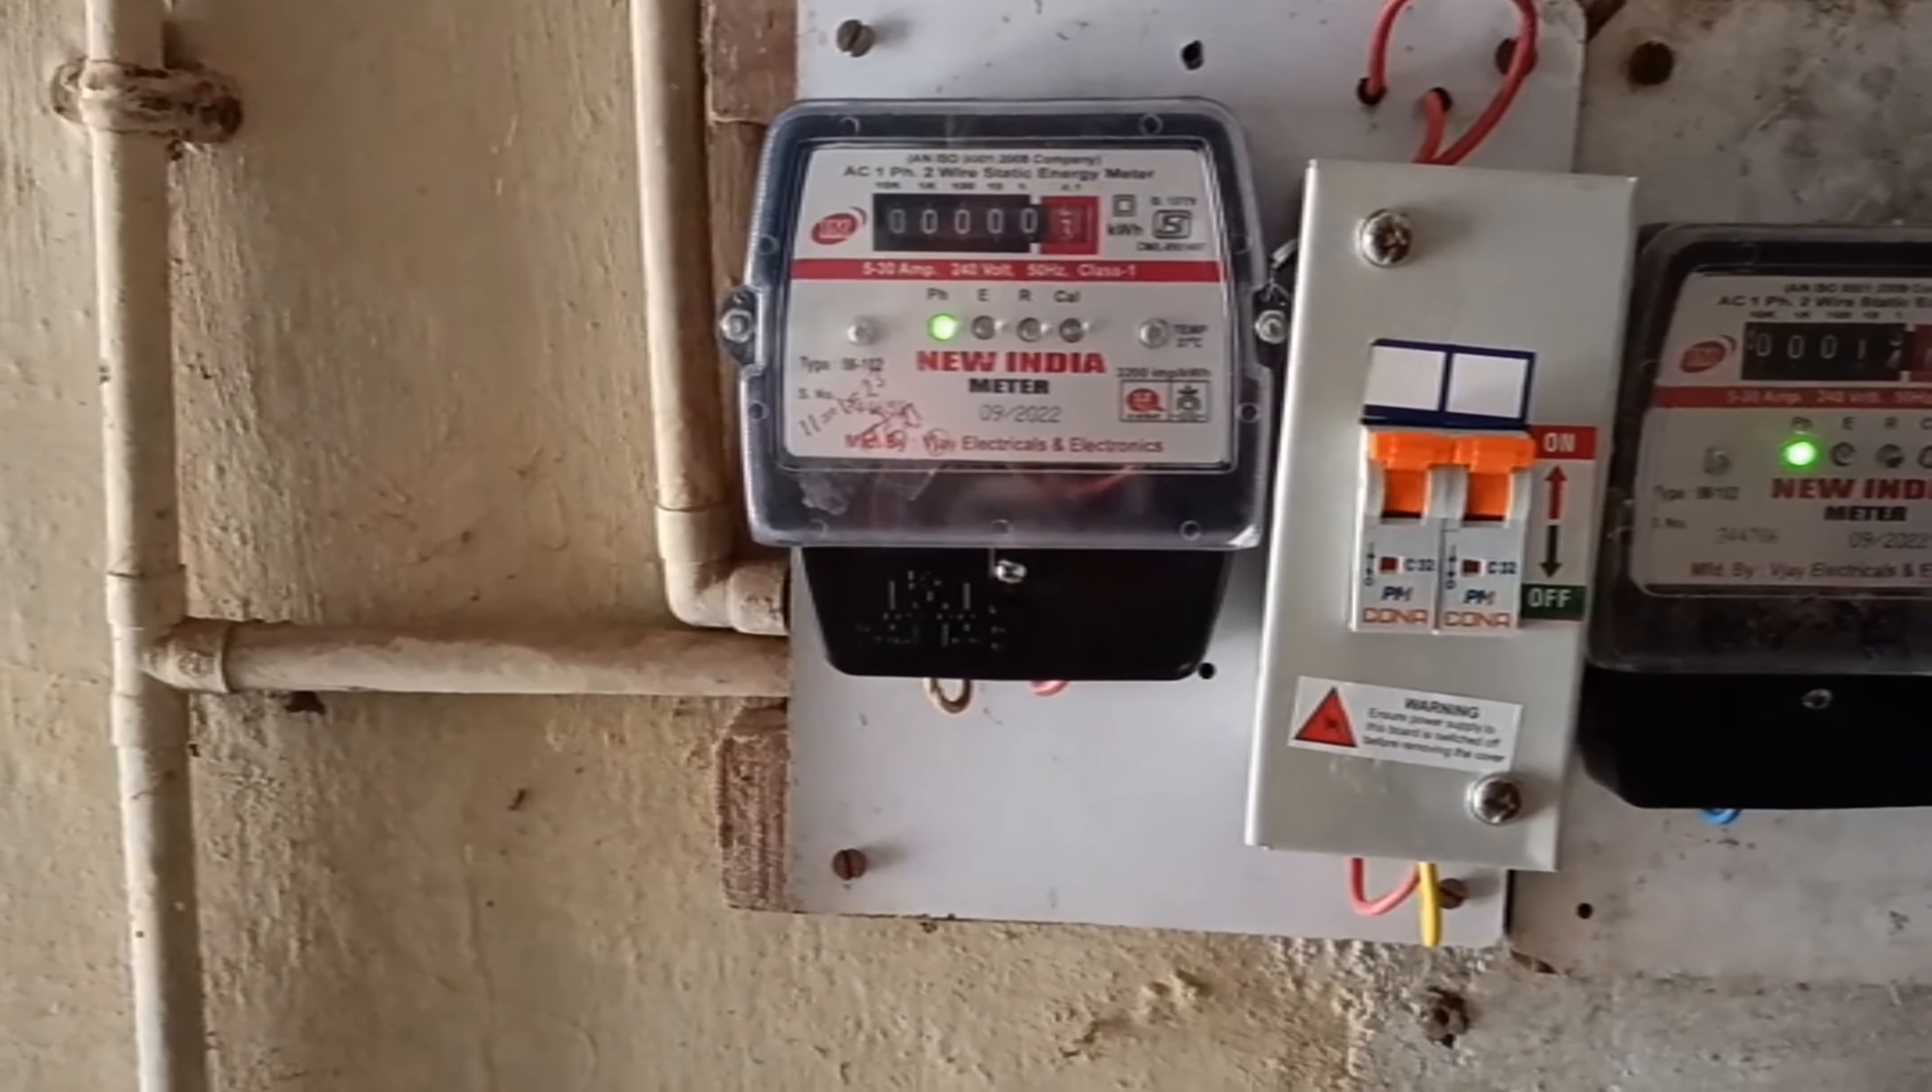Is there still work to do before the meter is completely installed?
No.